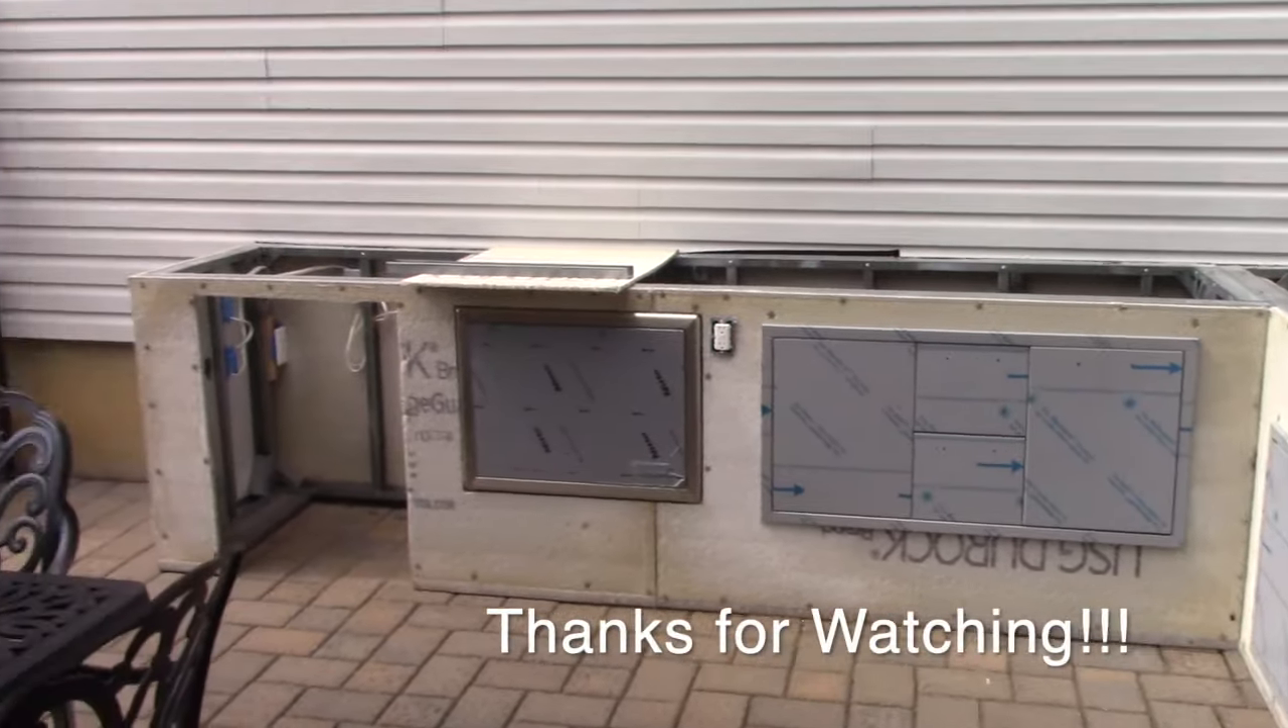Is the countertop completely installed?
No.